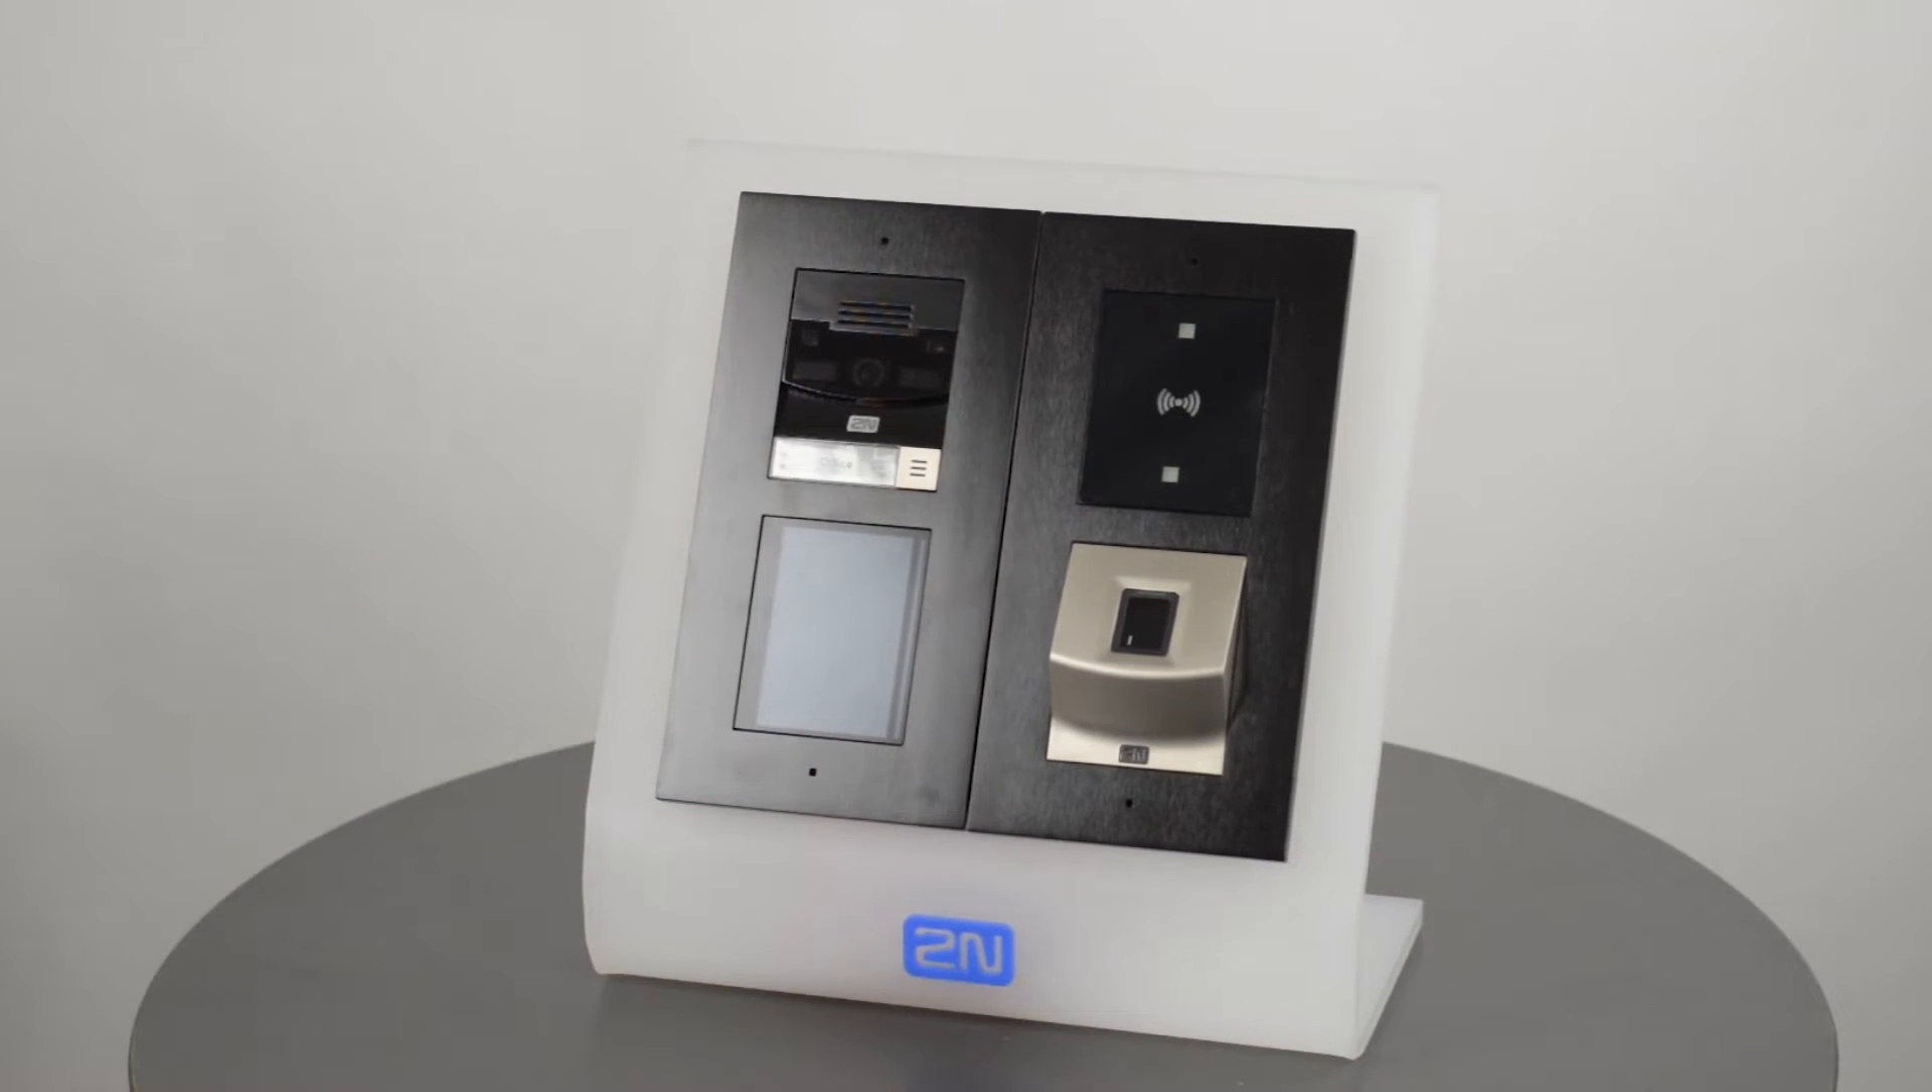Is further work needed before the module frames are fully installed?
No.